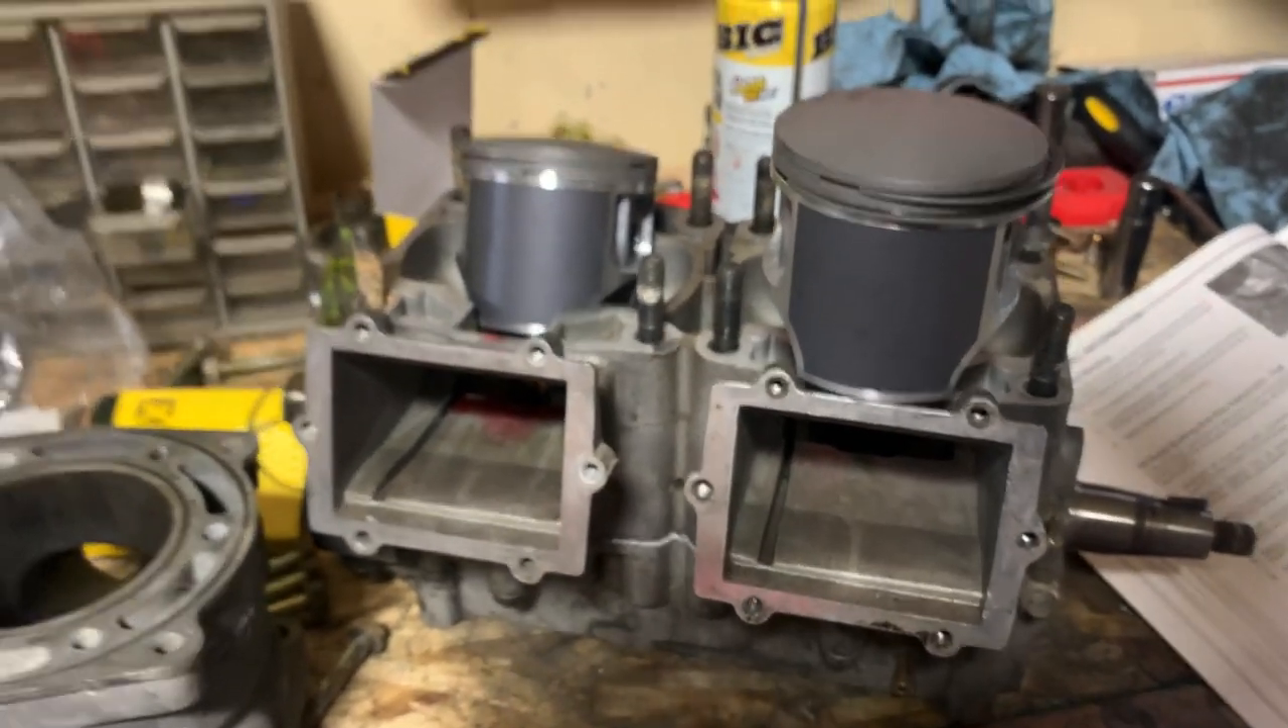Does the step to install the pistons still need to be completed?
No.